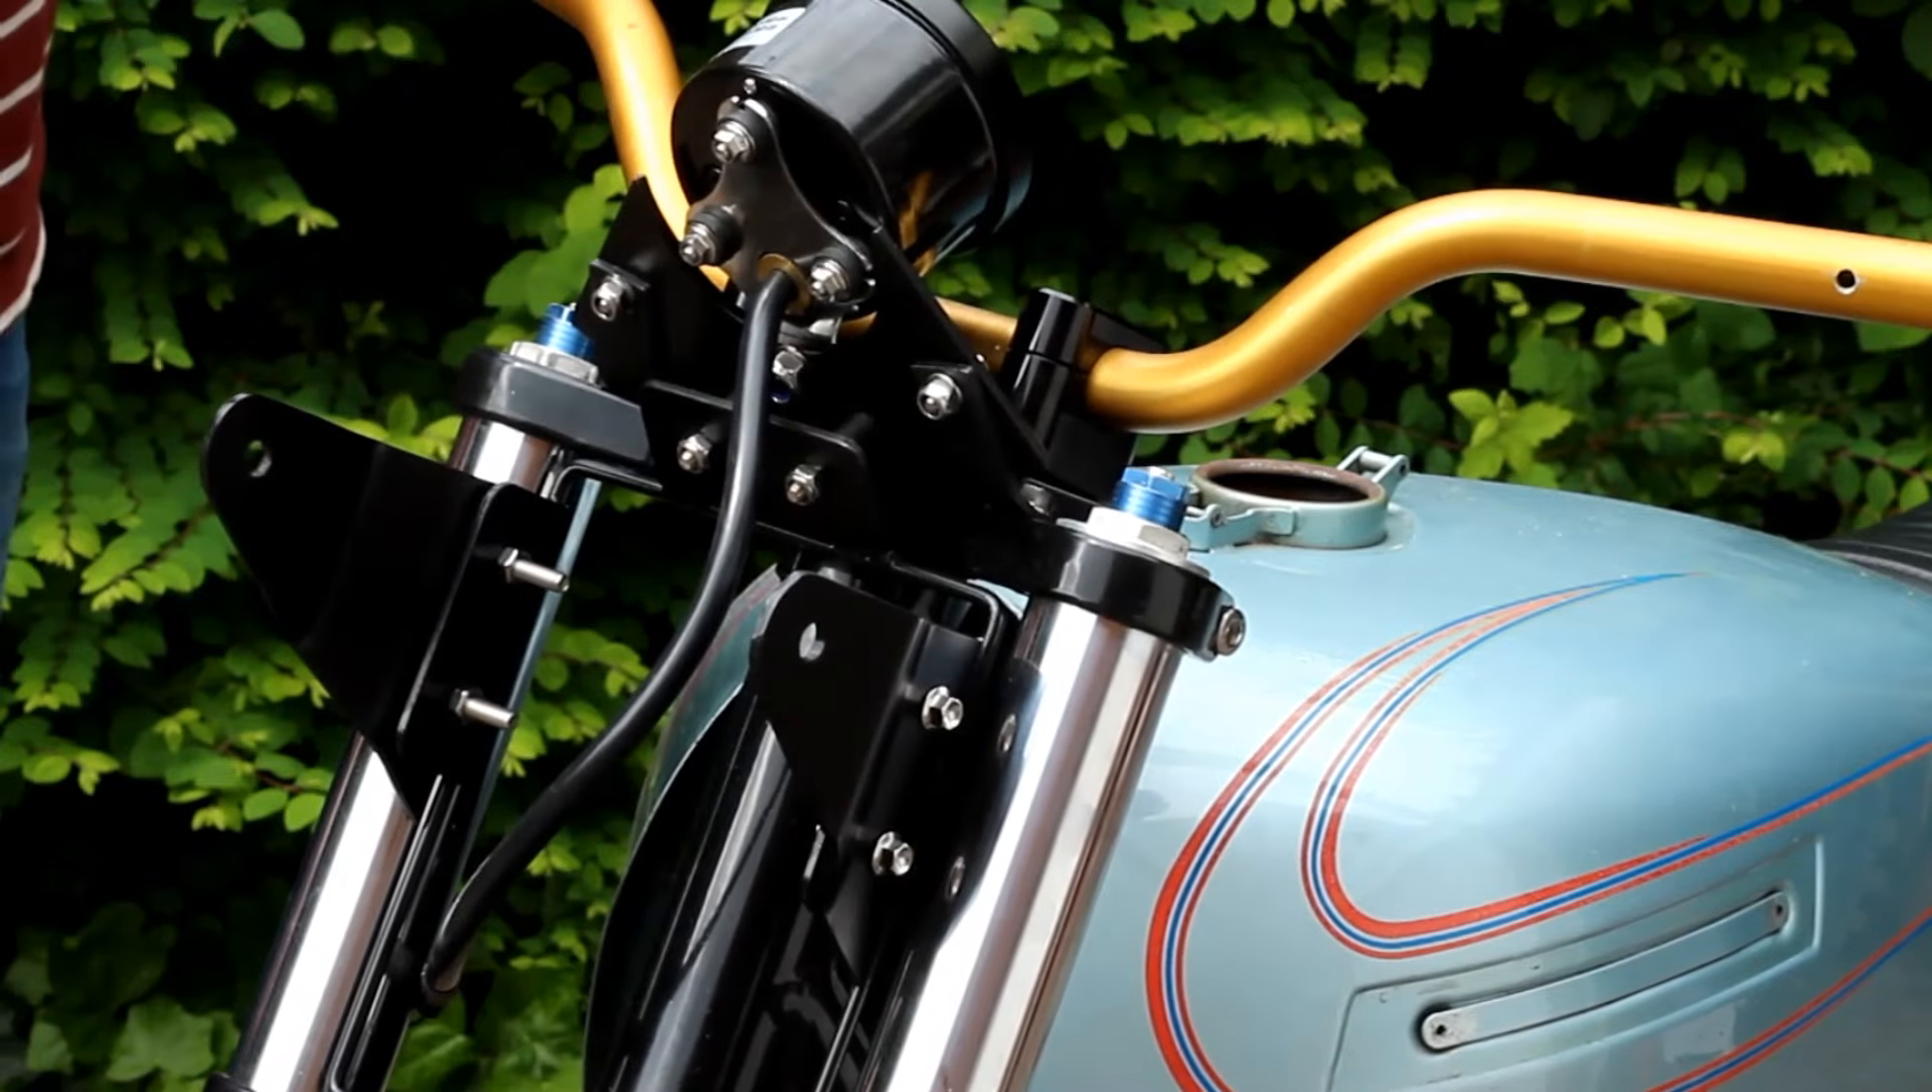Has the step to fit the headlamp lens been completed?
No.